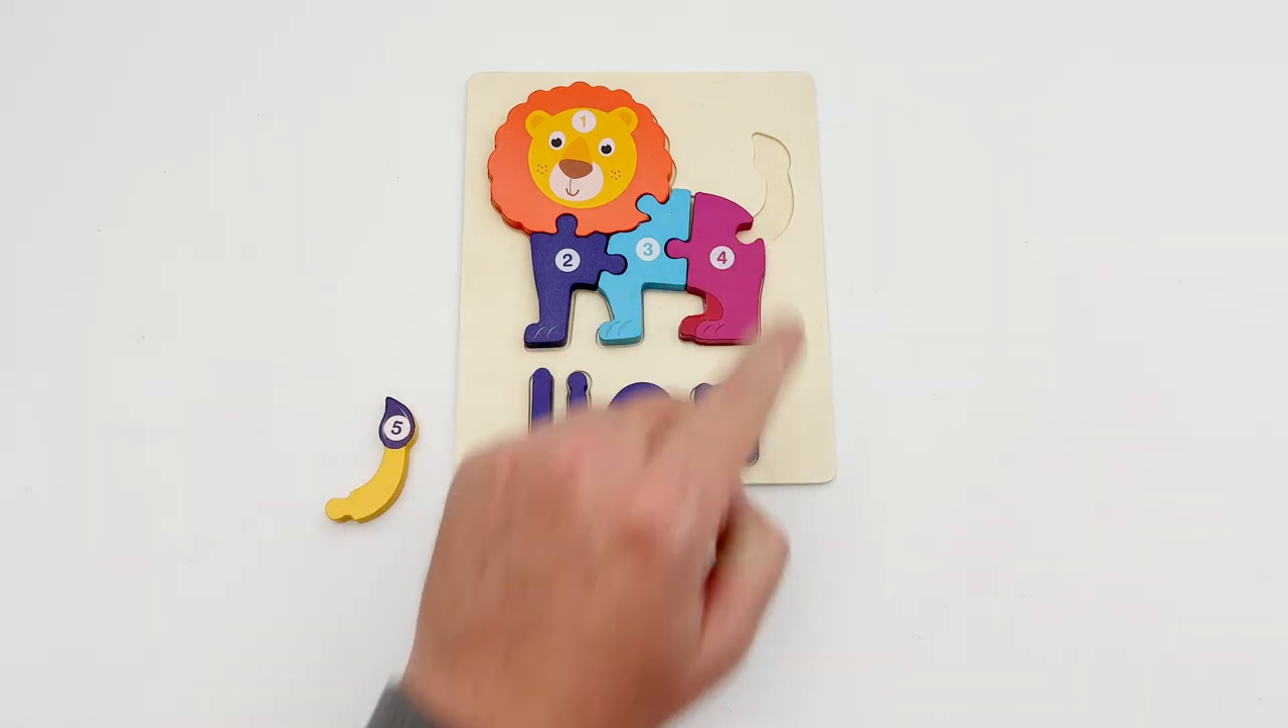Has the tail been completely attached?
No.